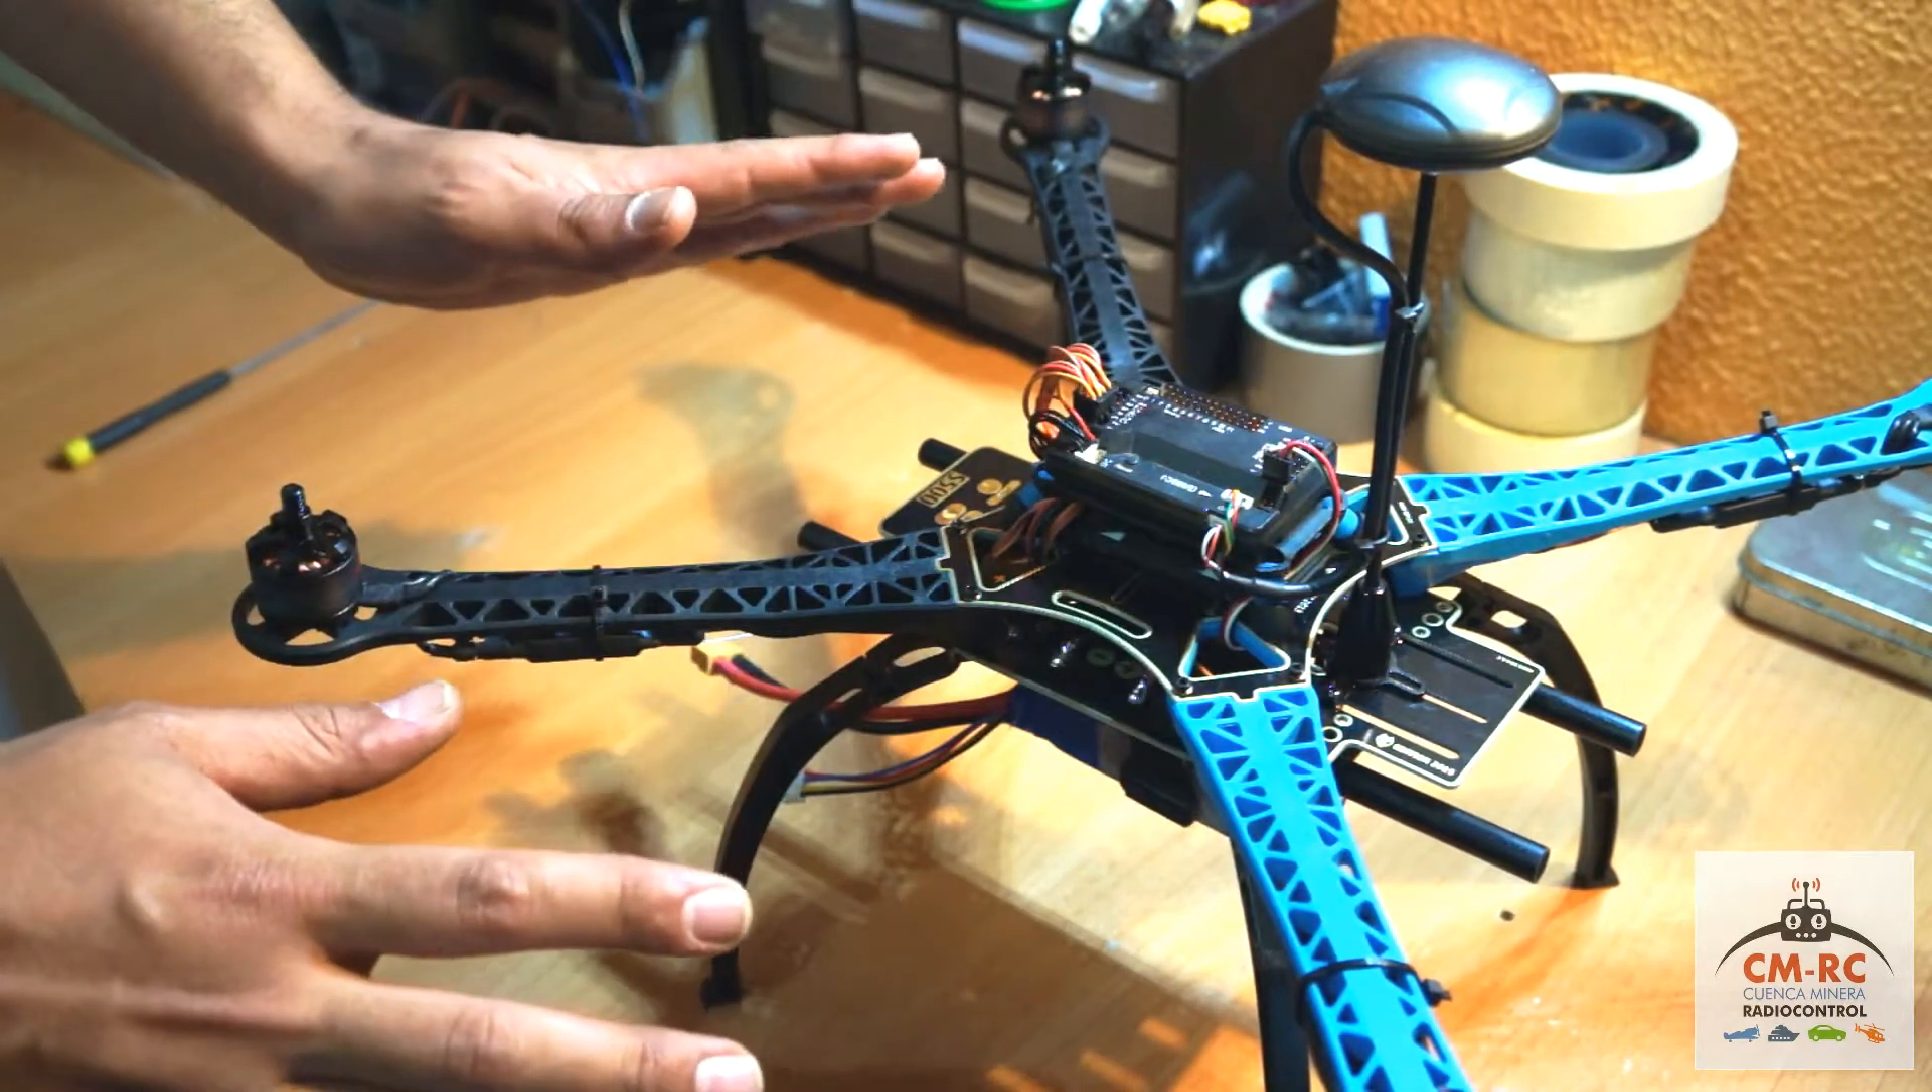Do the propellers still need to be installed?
Yes.